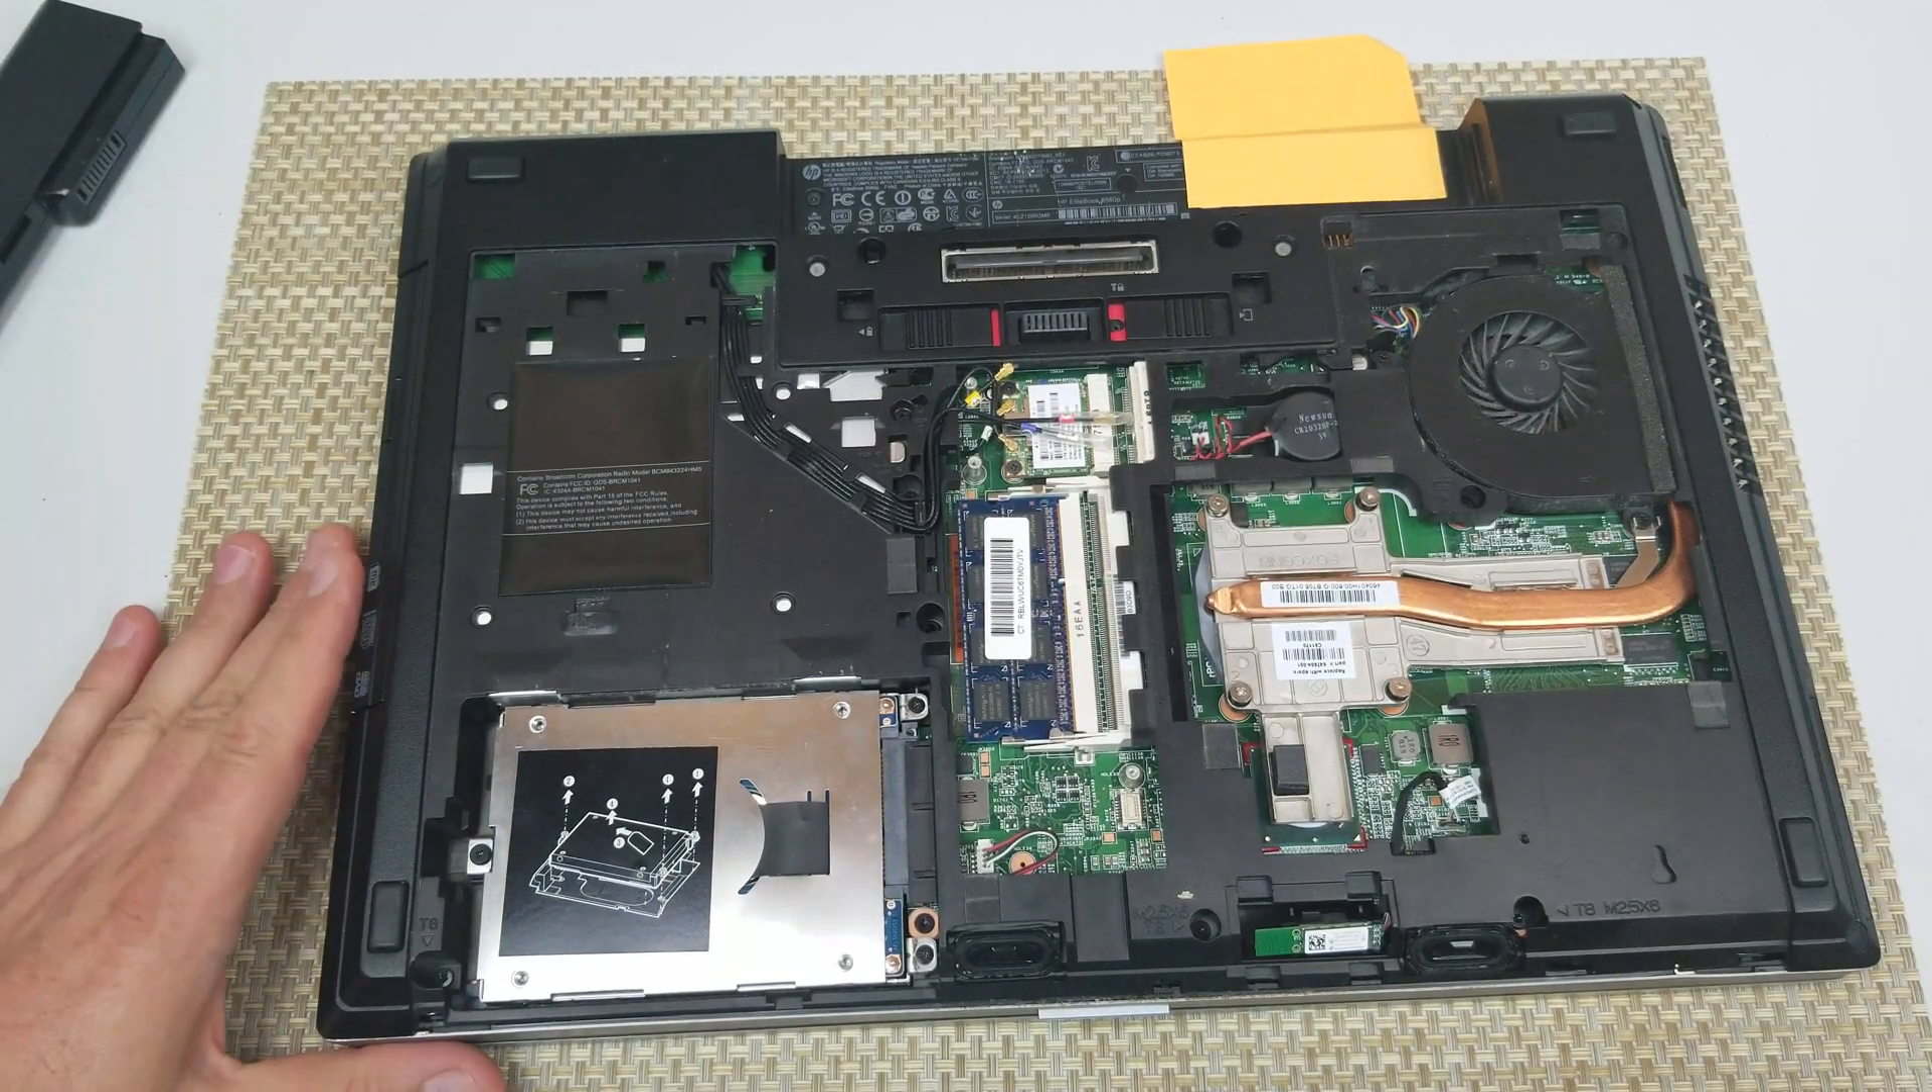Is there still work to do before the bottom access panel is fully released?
No.